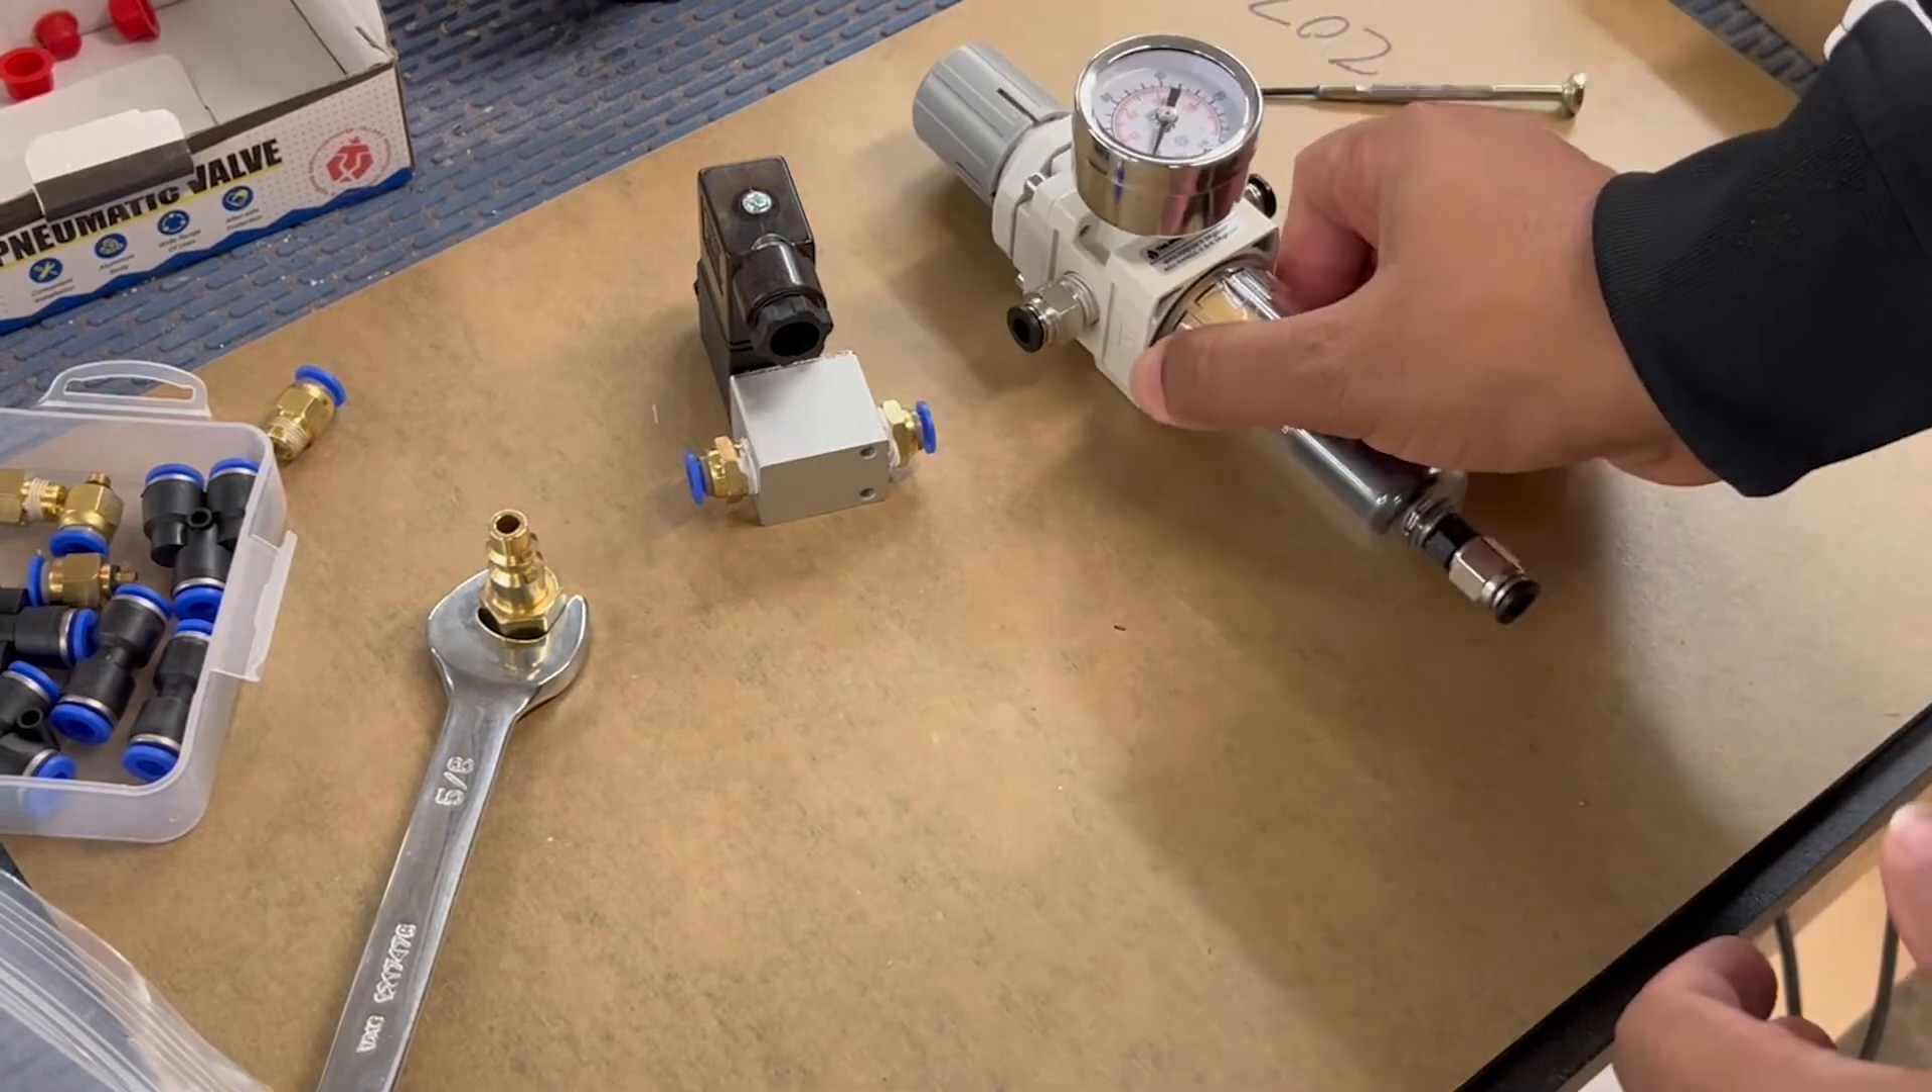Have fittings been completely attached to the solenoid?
Yes.